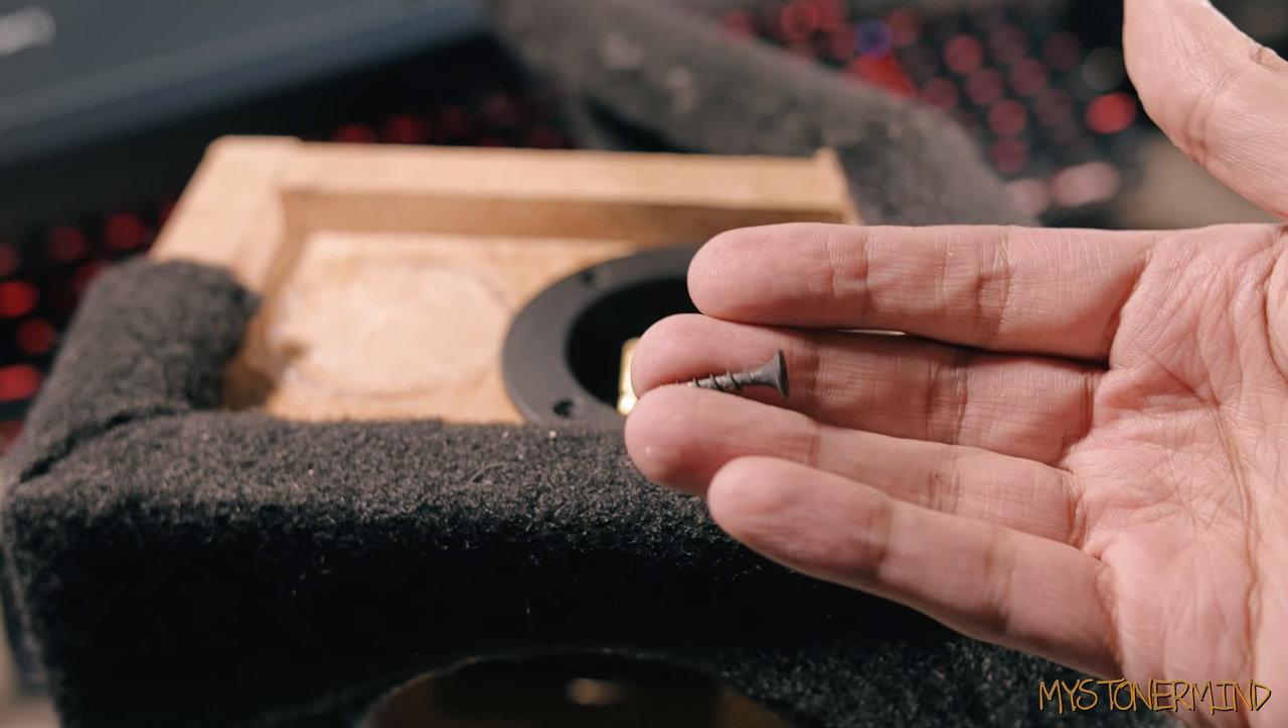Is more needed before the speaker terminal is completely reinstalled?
Yes.